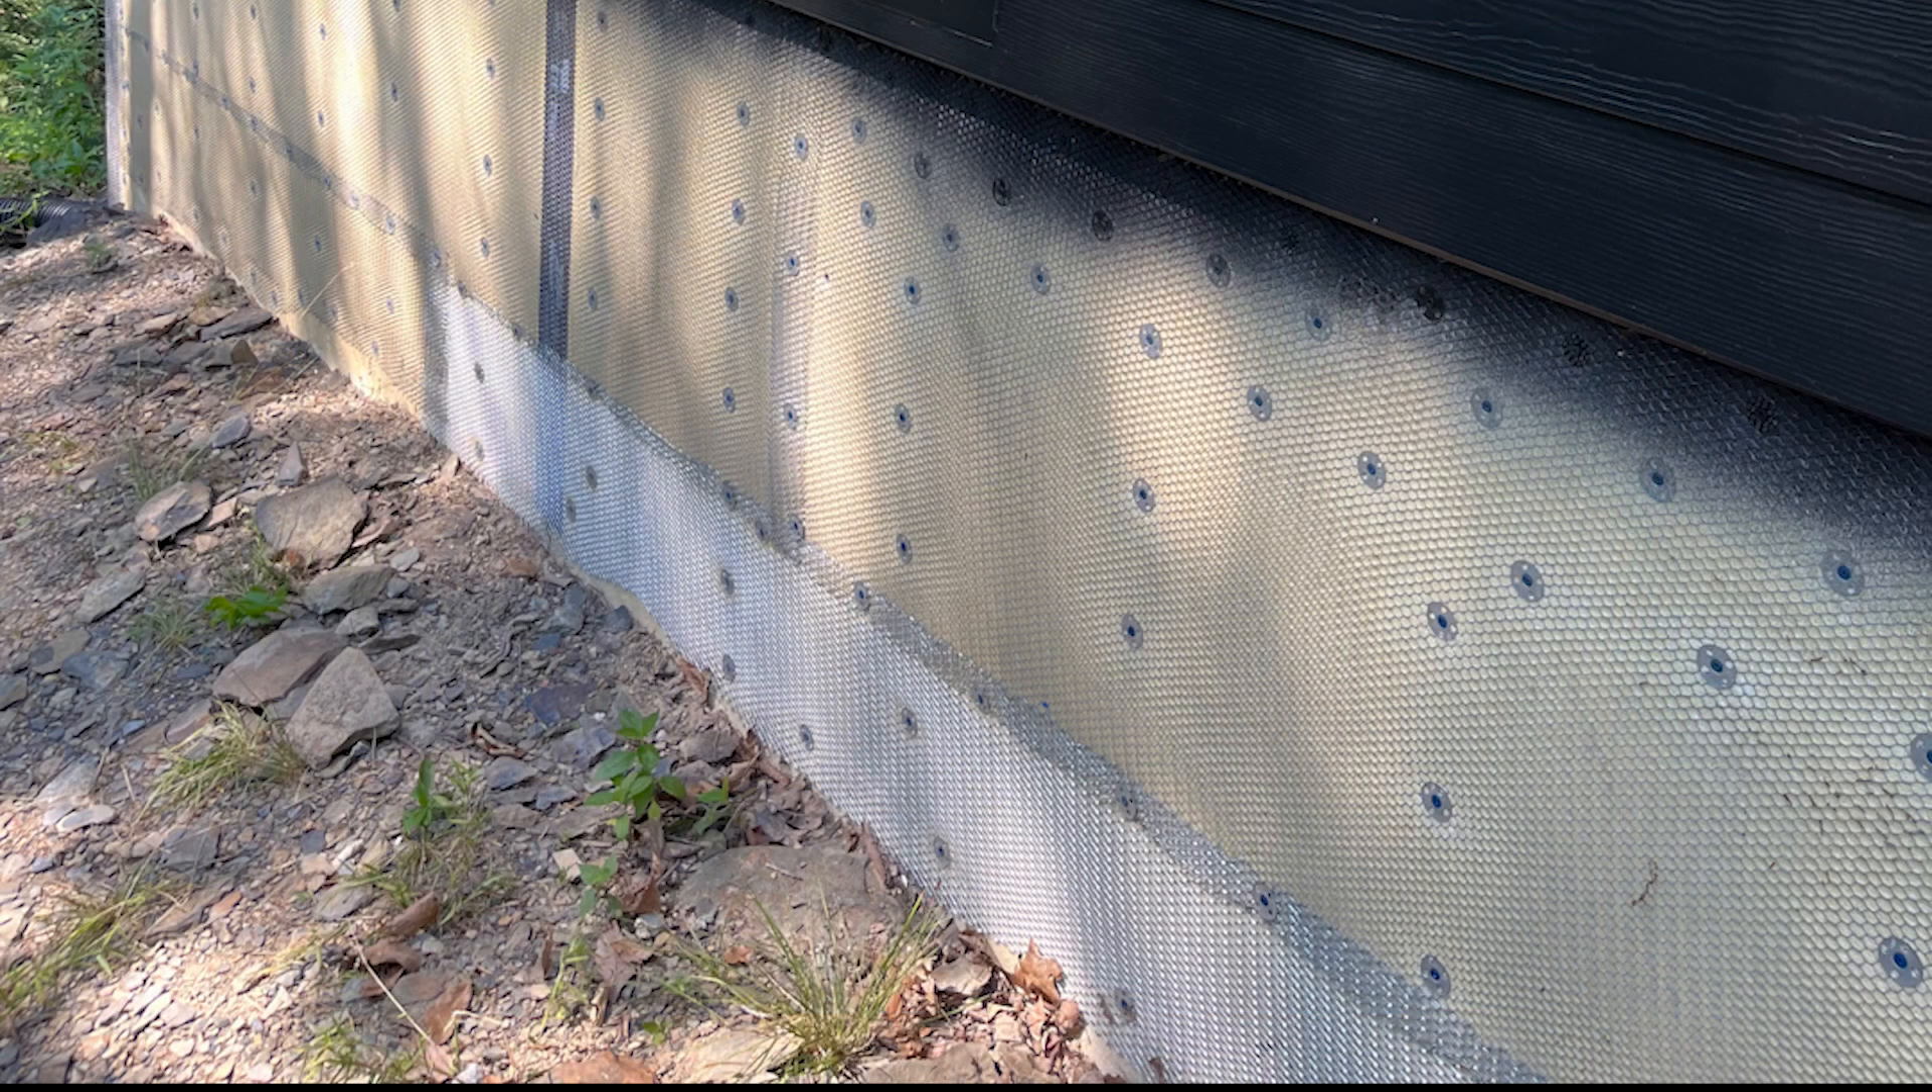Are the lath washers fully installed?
Yes.